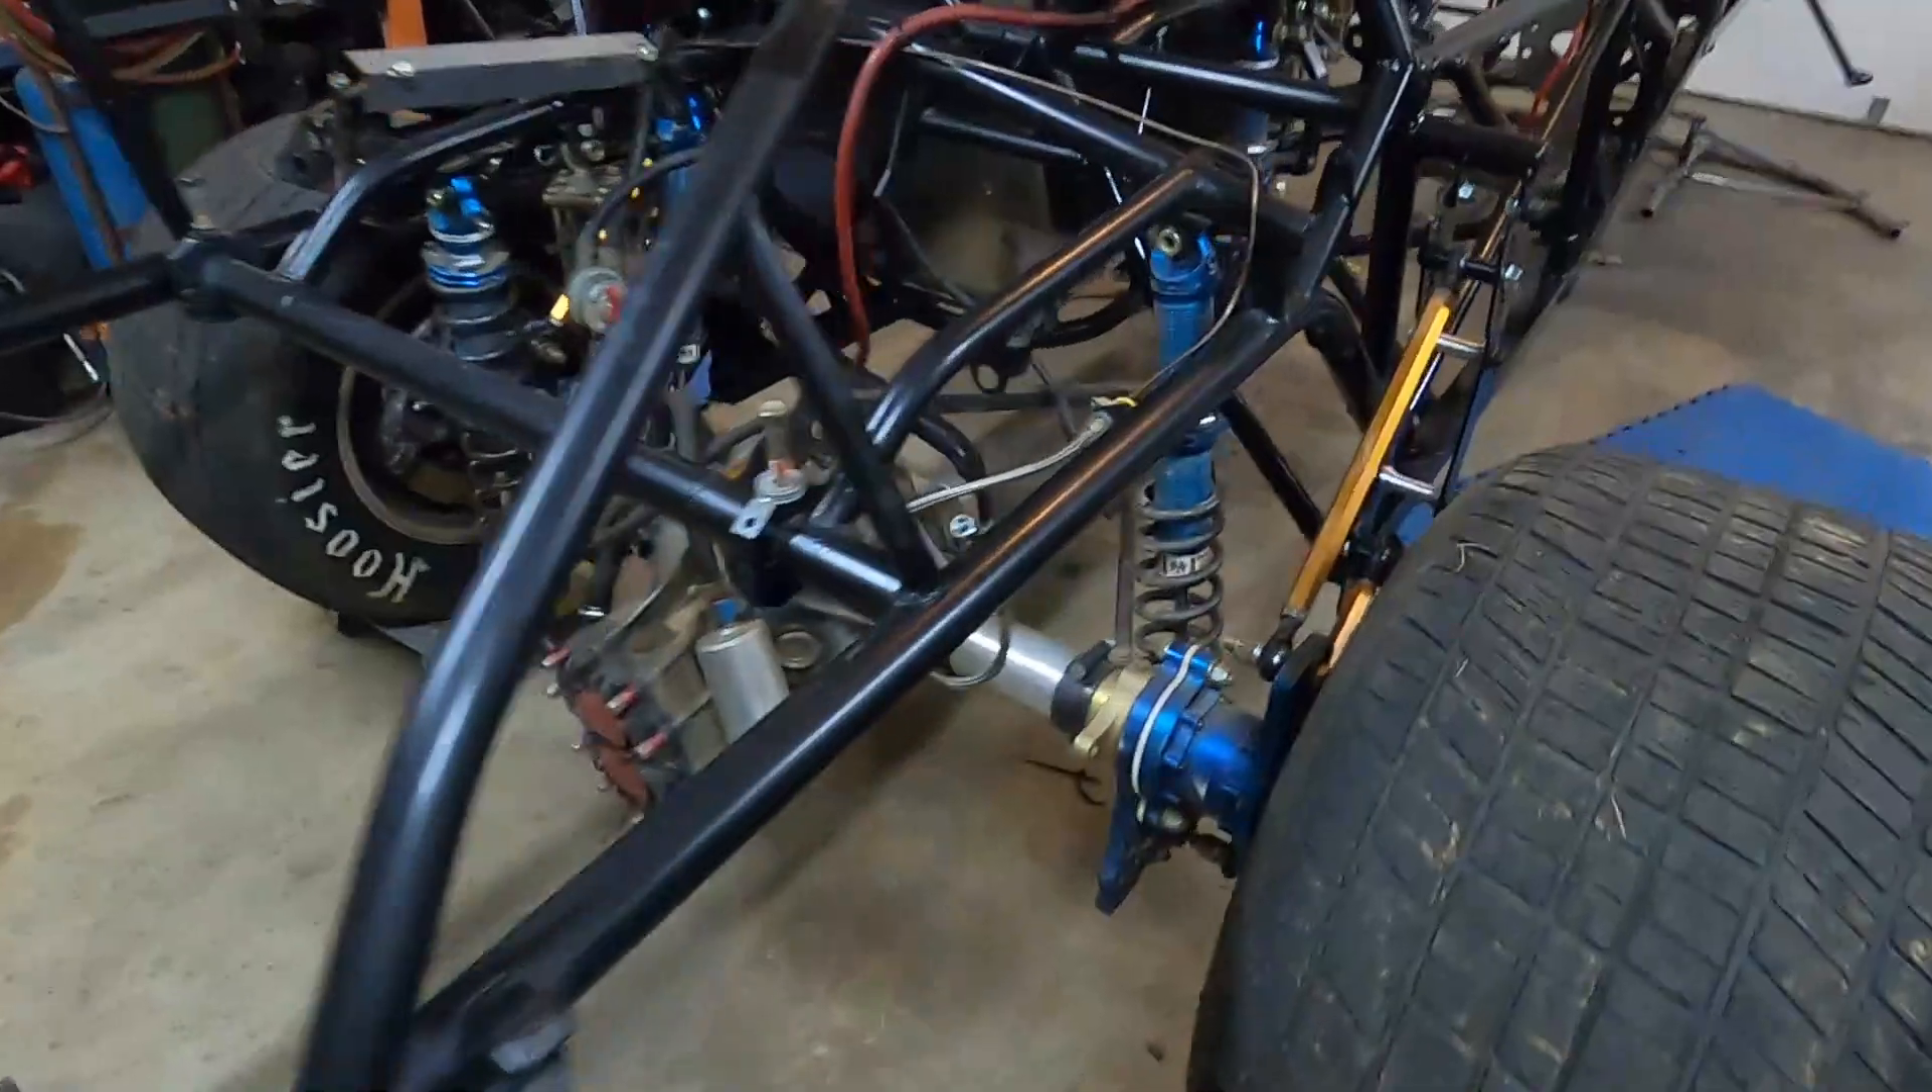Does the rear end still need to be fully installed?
No.